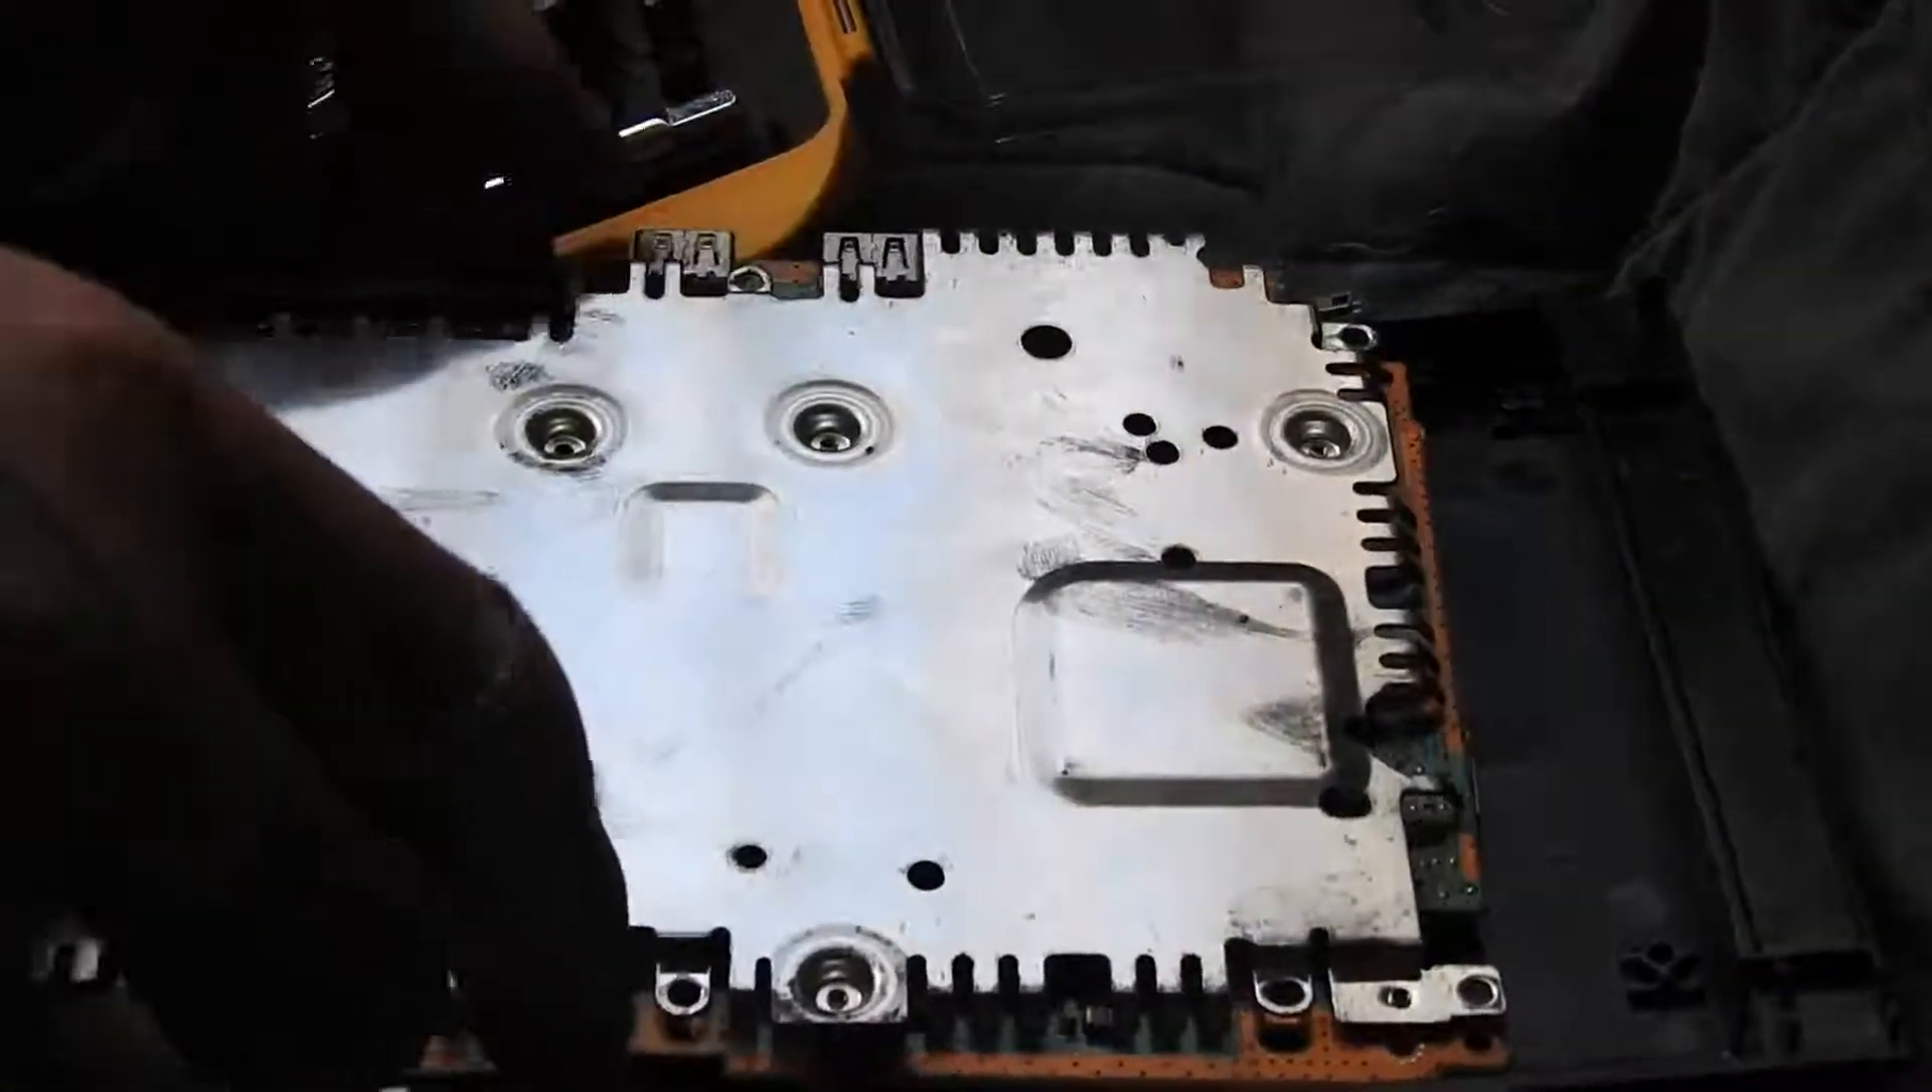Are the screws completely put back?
No.